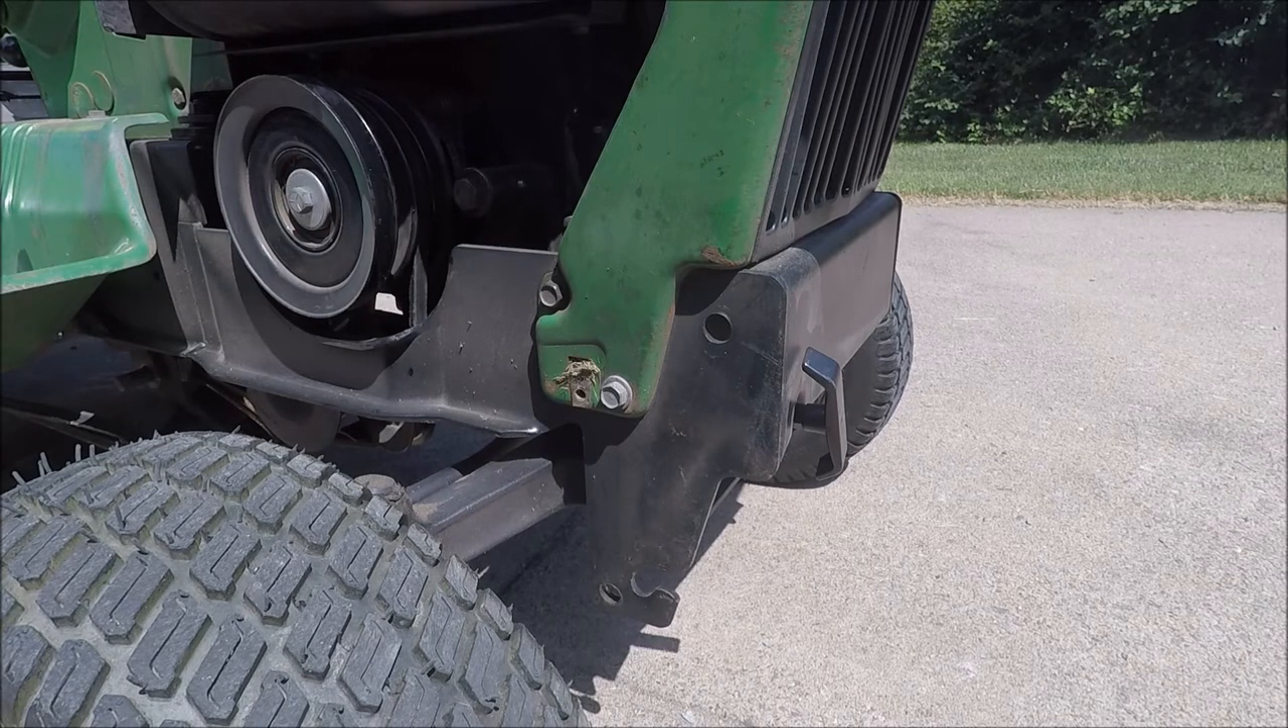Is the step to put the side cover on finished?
No.